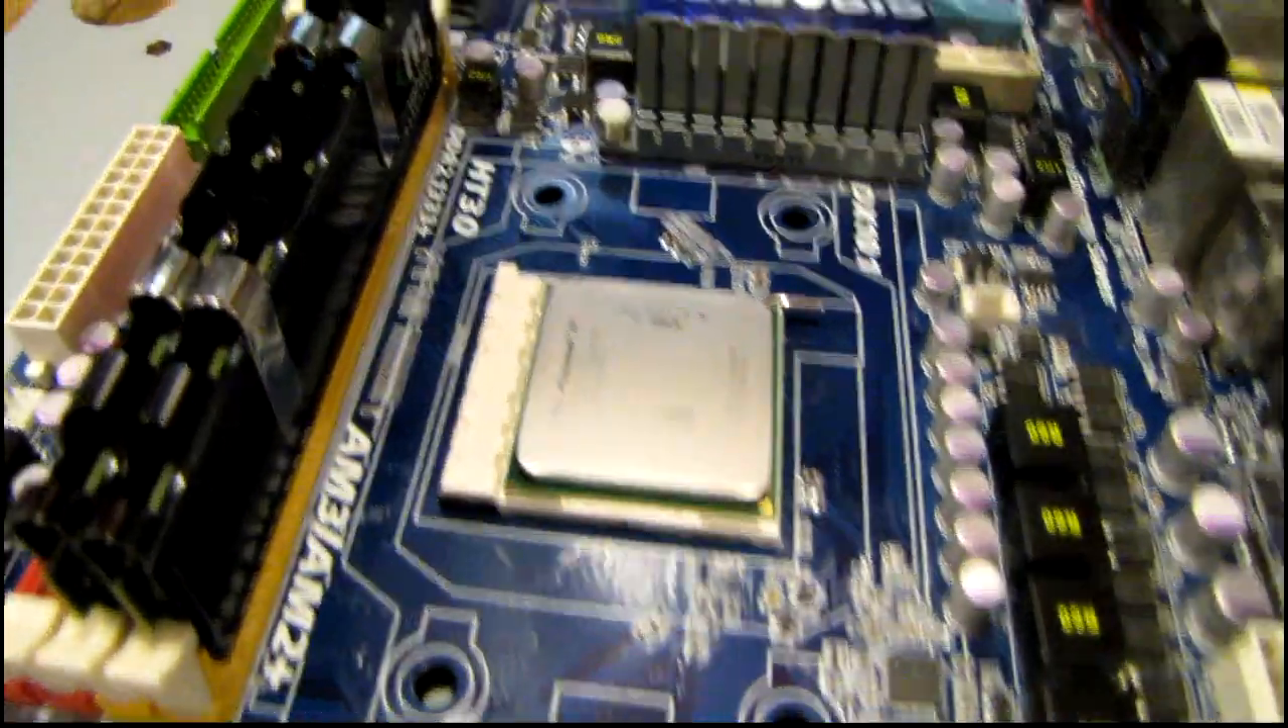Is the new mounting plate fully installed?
No.